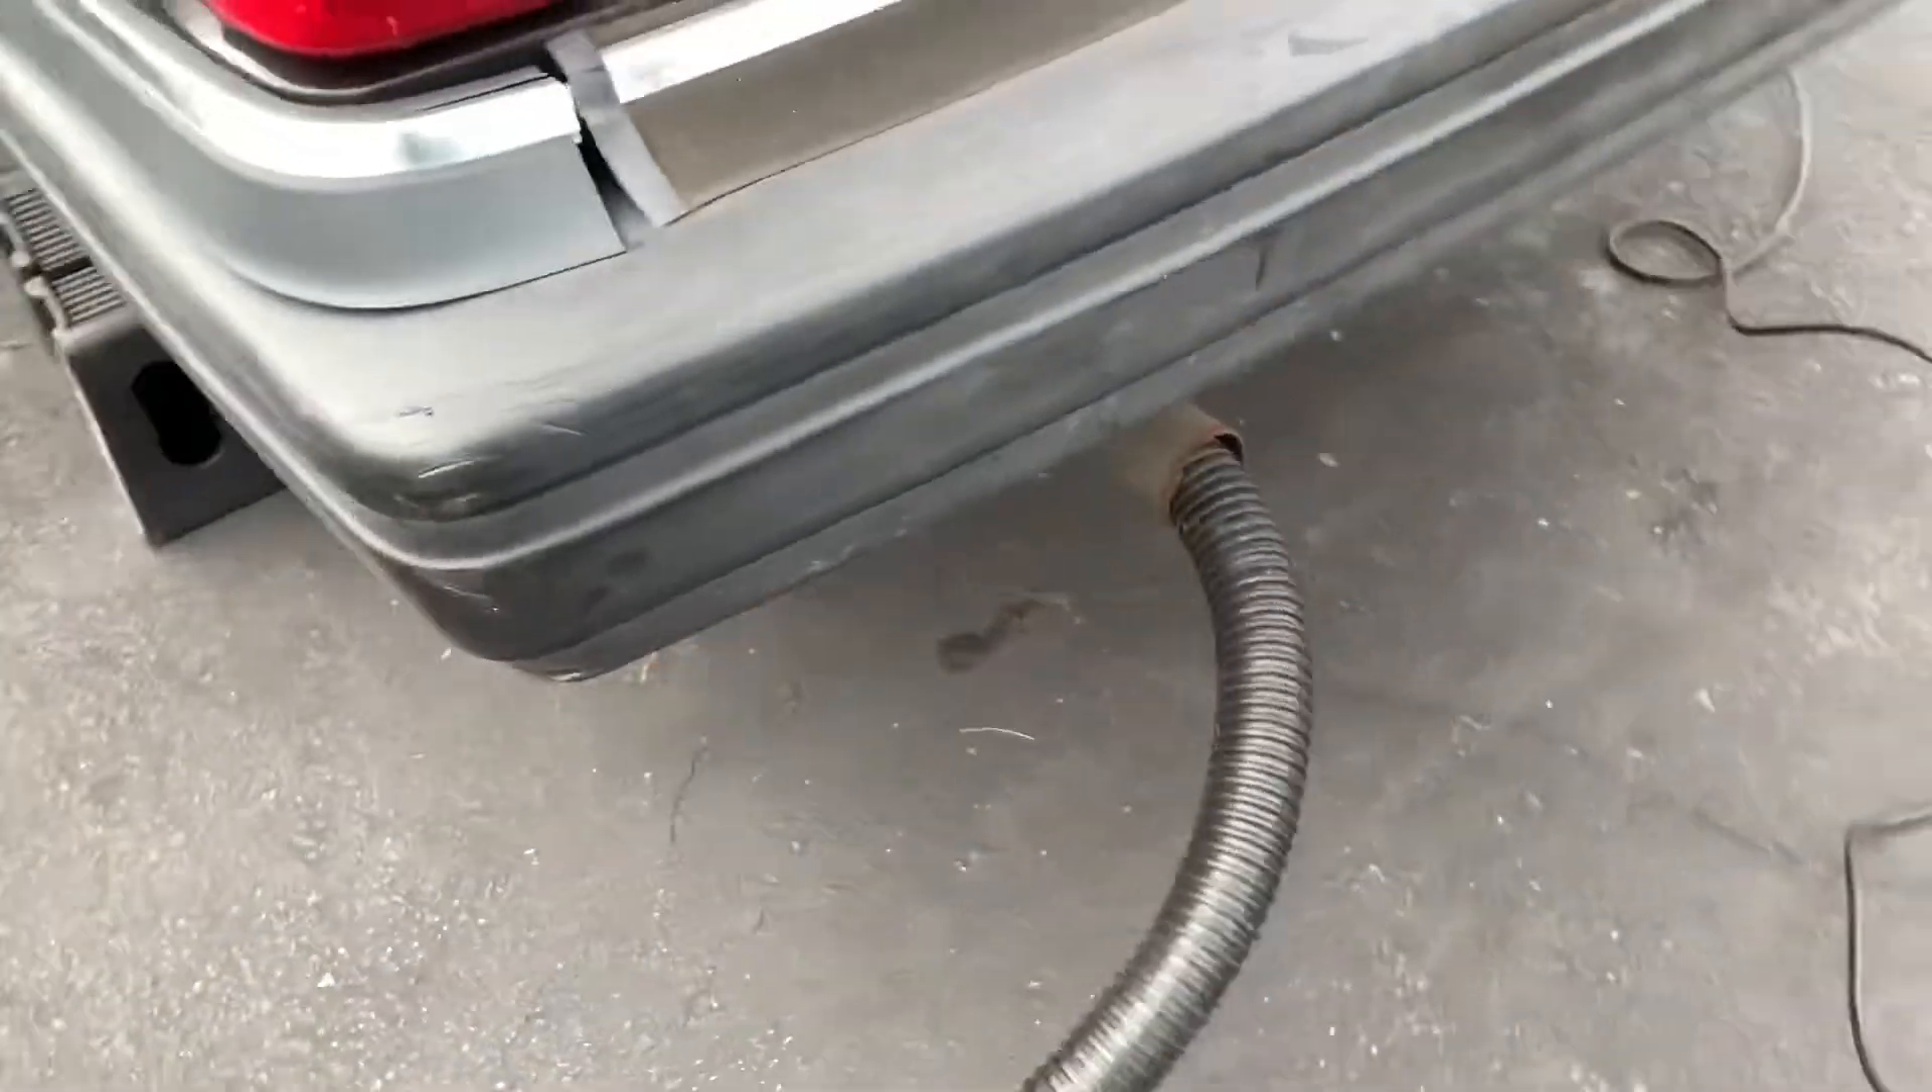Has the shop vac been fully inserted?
Yes.